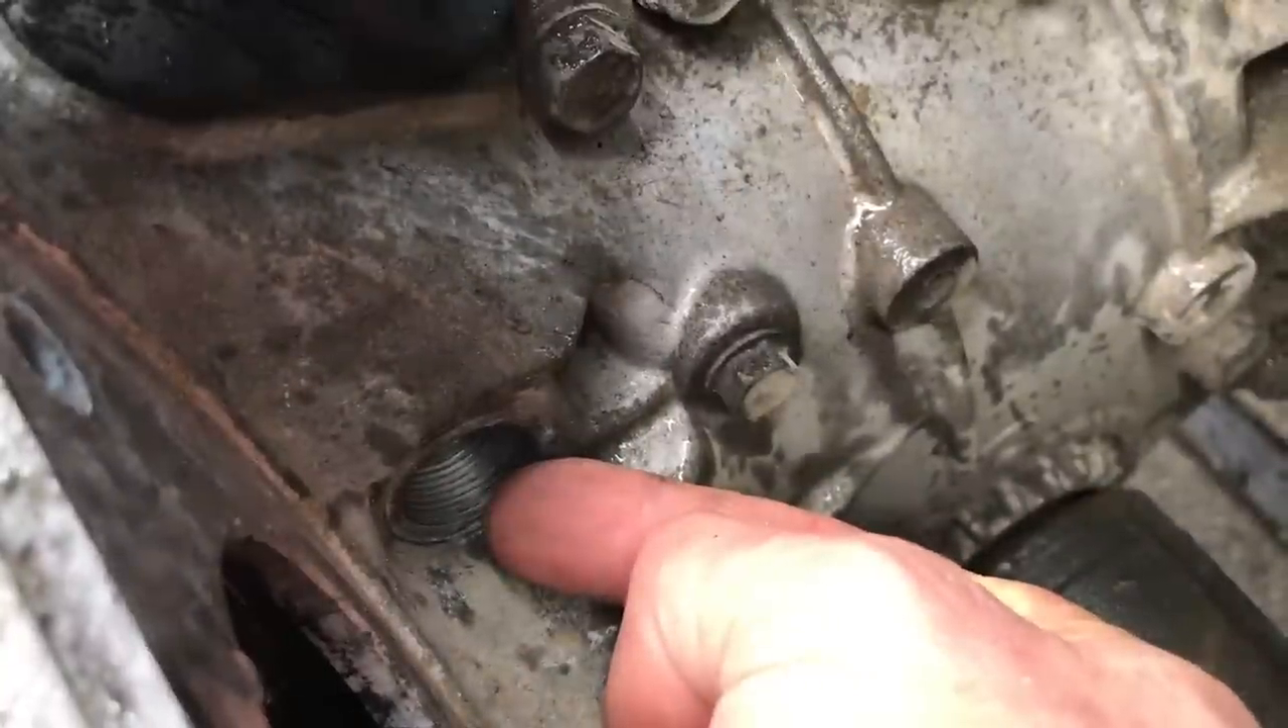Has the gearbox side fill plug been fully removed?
Yes.